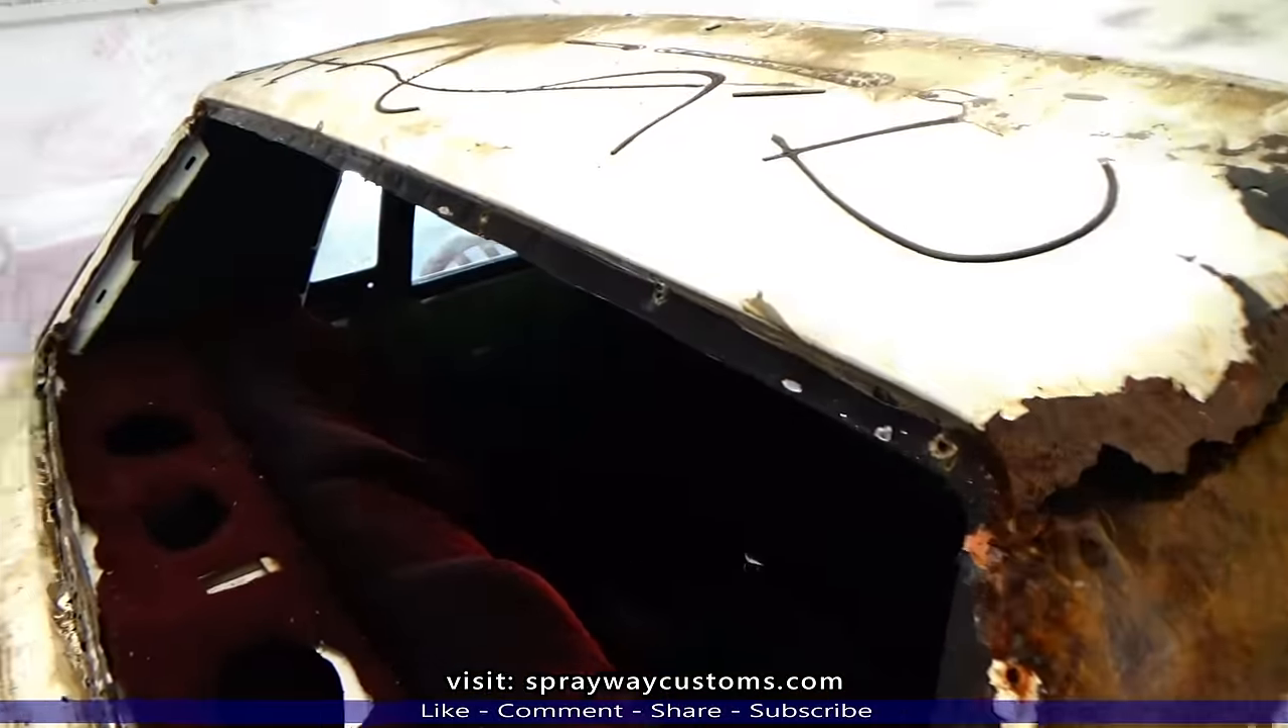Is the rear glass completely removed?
Yes.